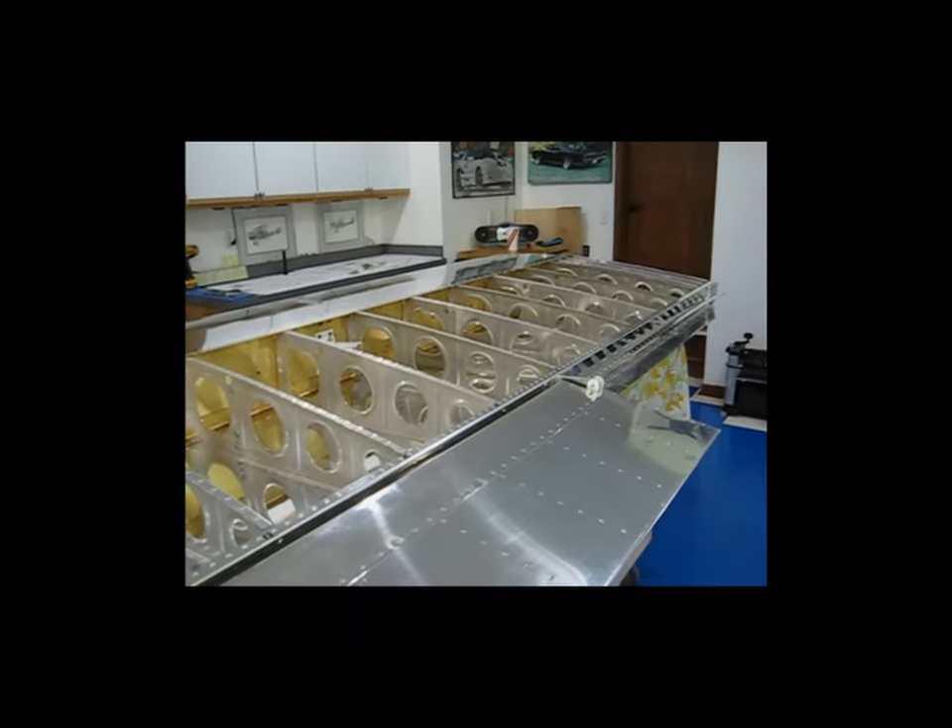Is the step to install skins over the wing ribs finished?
No.